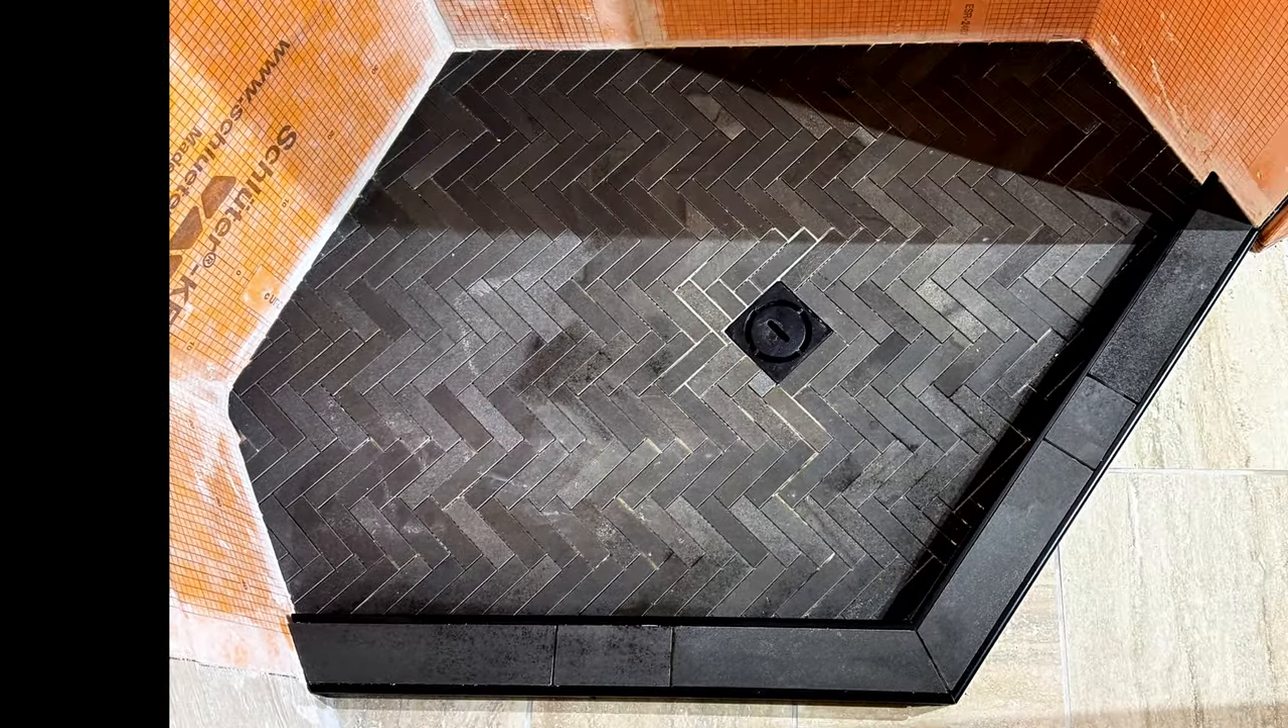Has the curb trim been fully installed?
Yes.